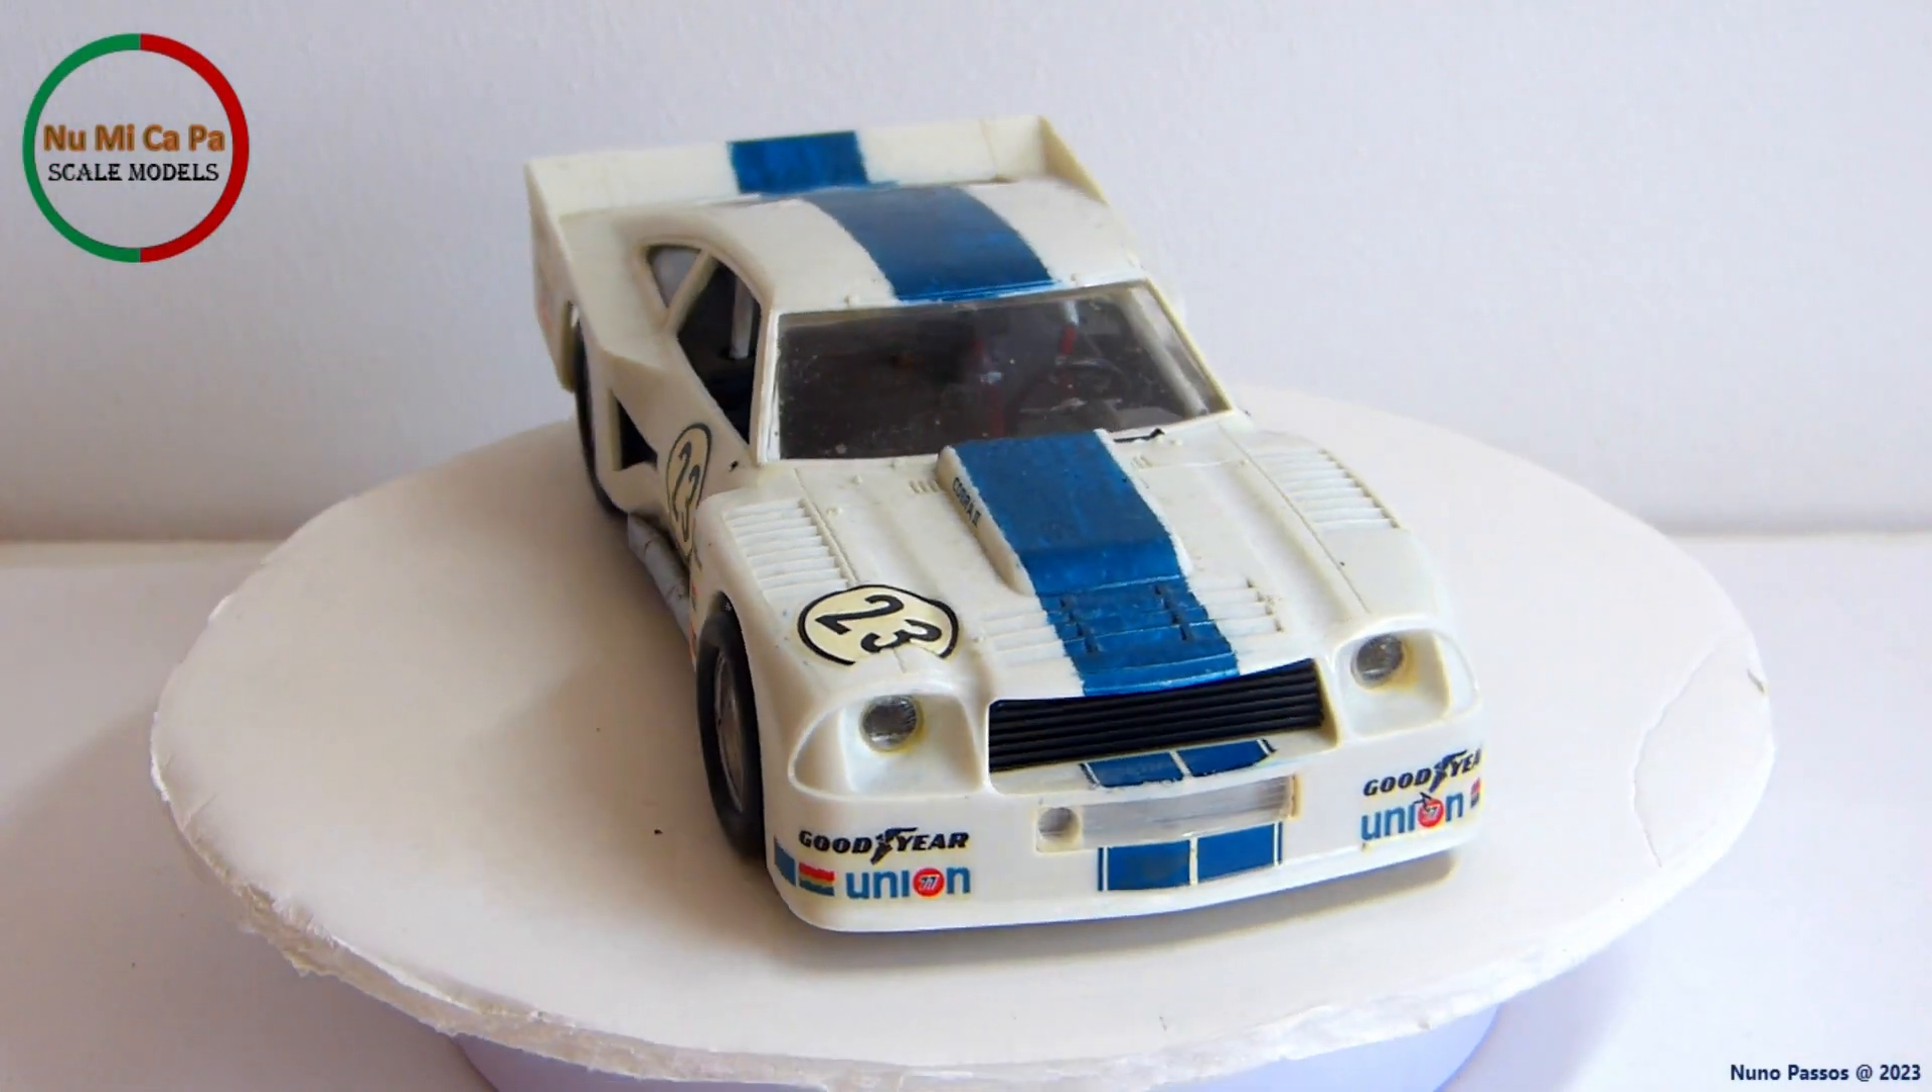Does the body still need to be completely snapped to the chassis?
No.